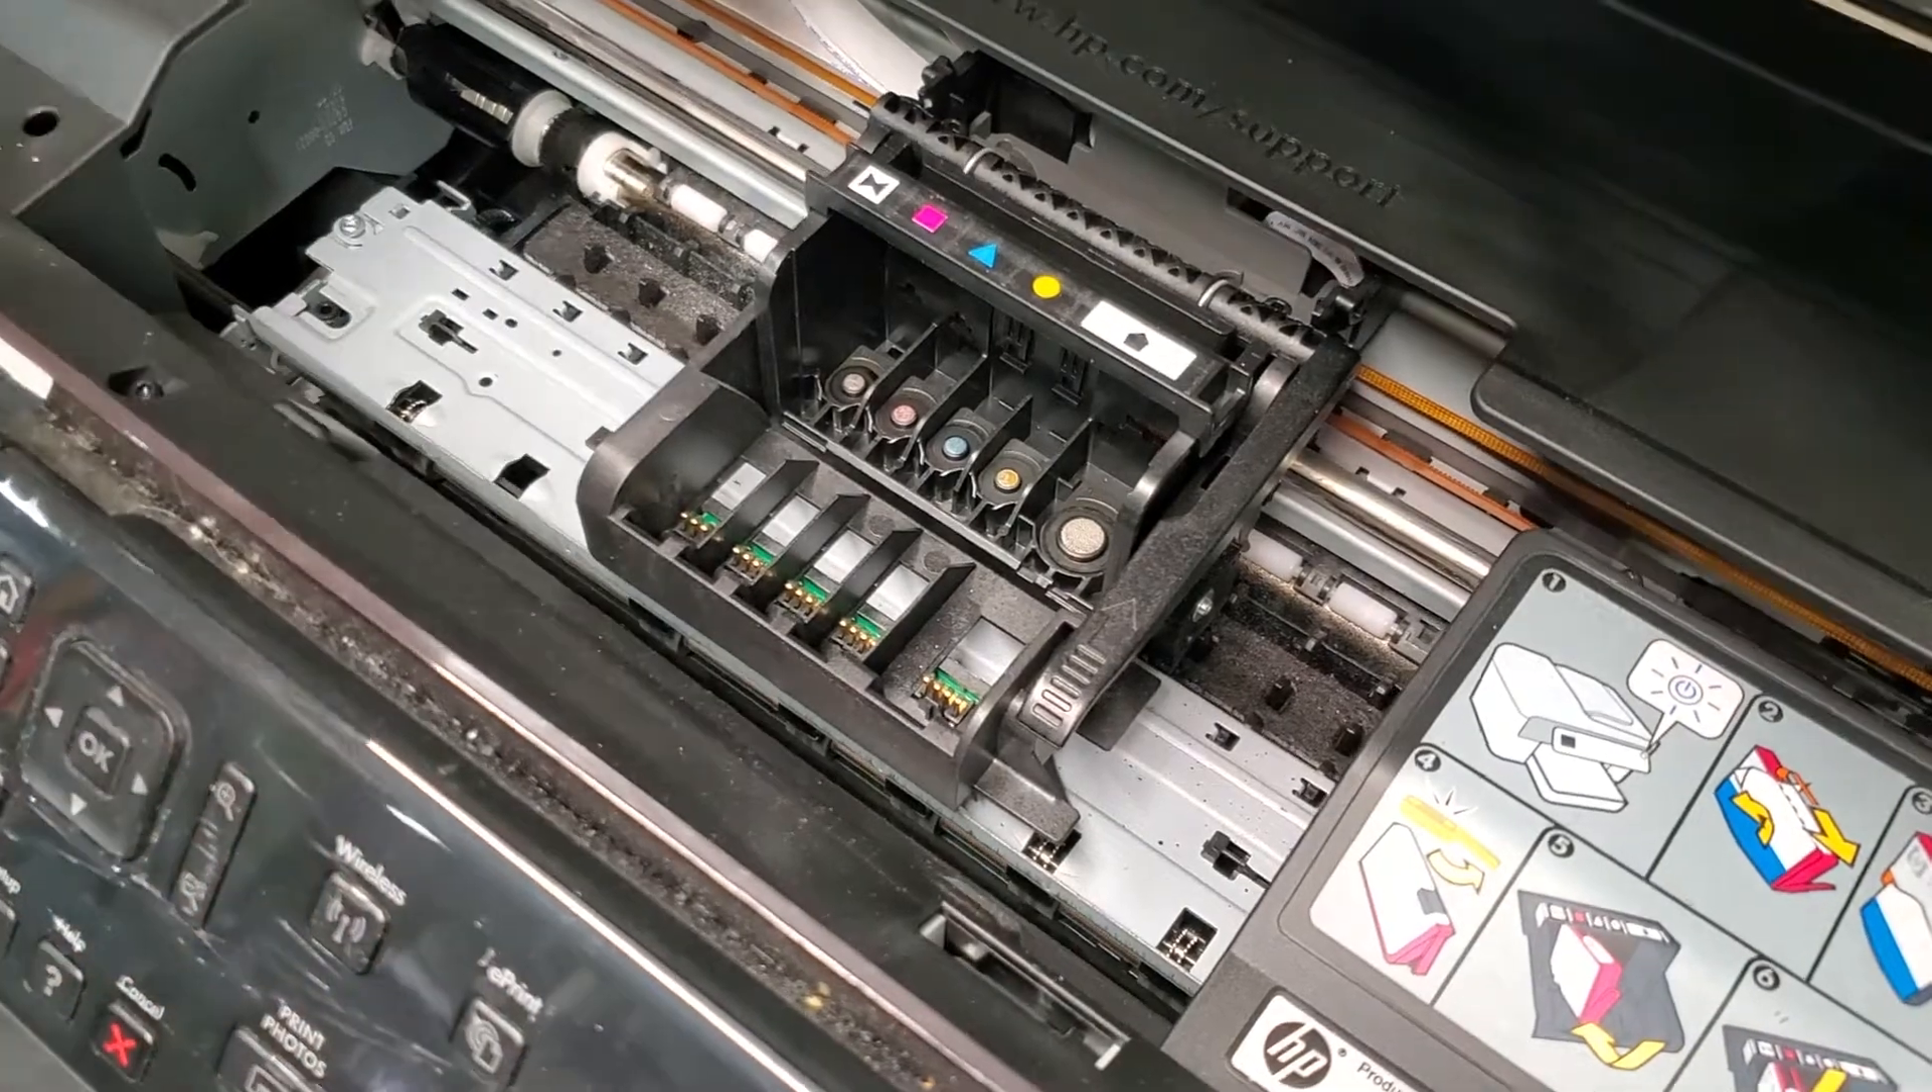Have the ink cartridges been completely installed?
No.